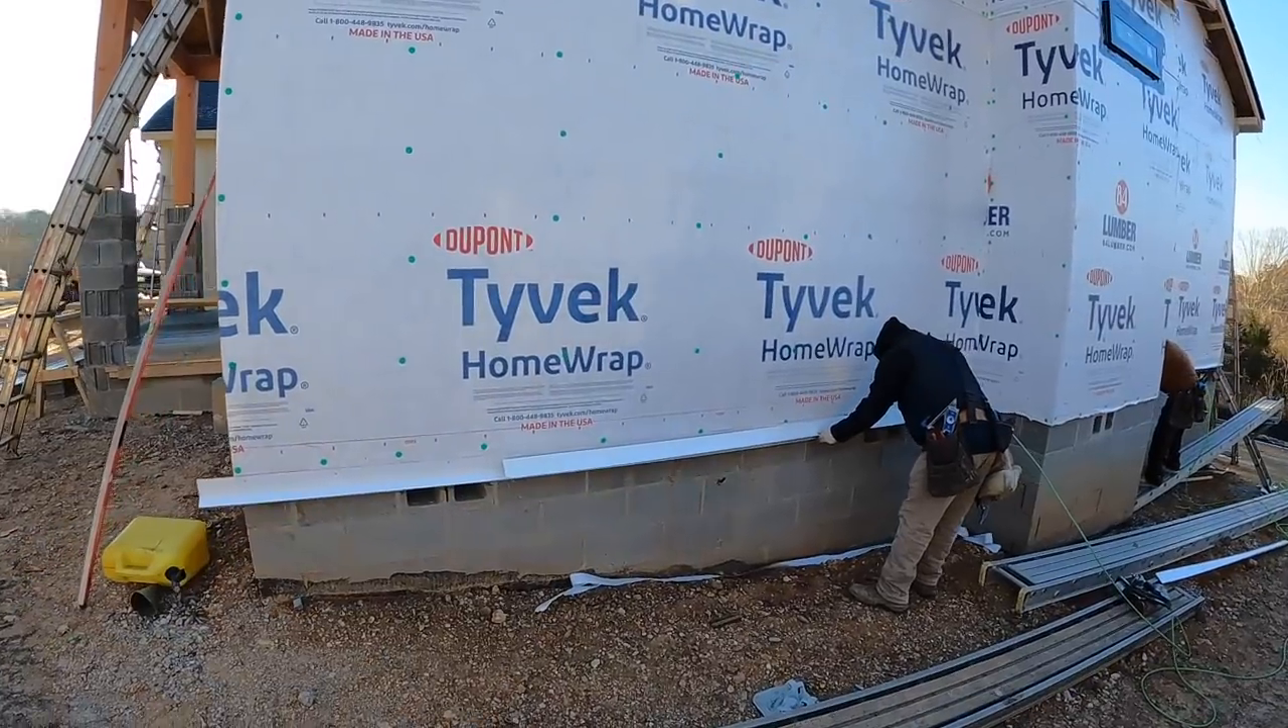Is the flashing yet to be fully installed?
Yes.